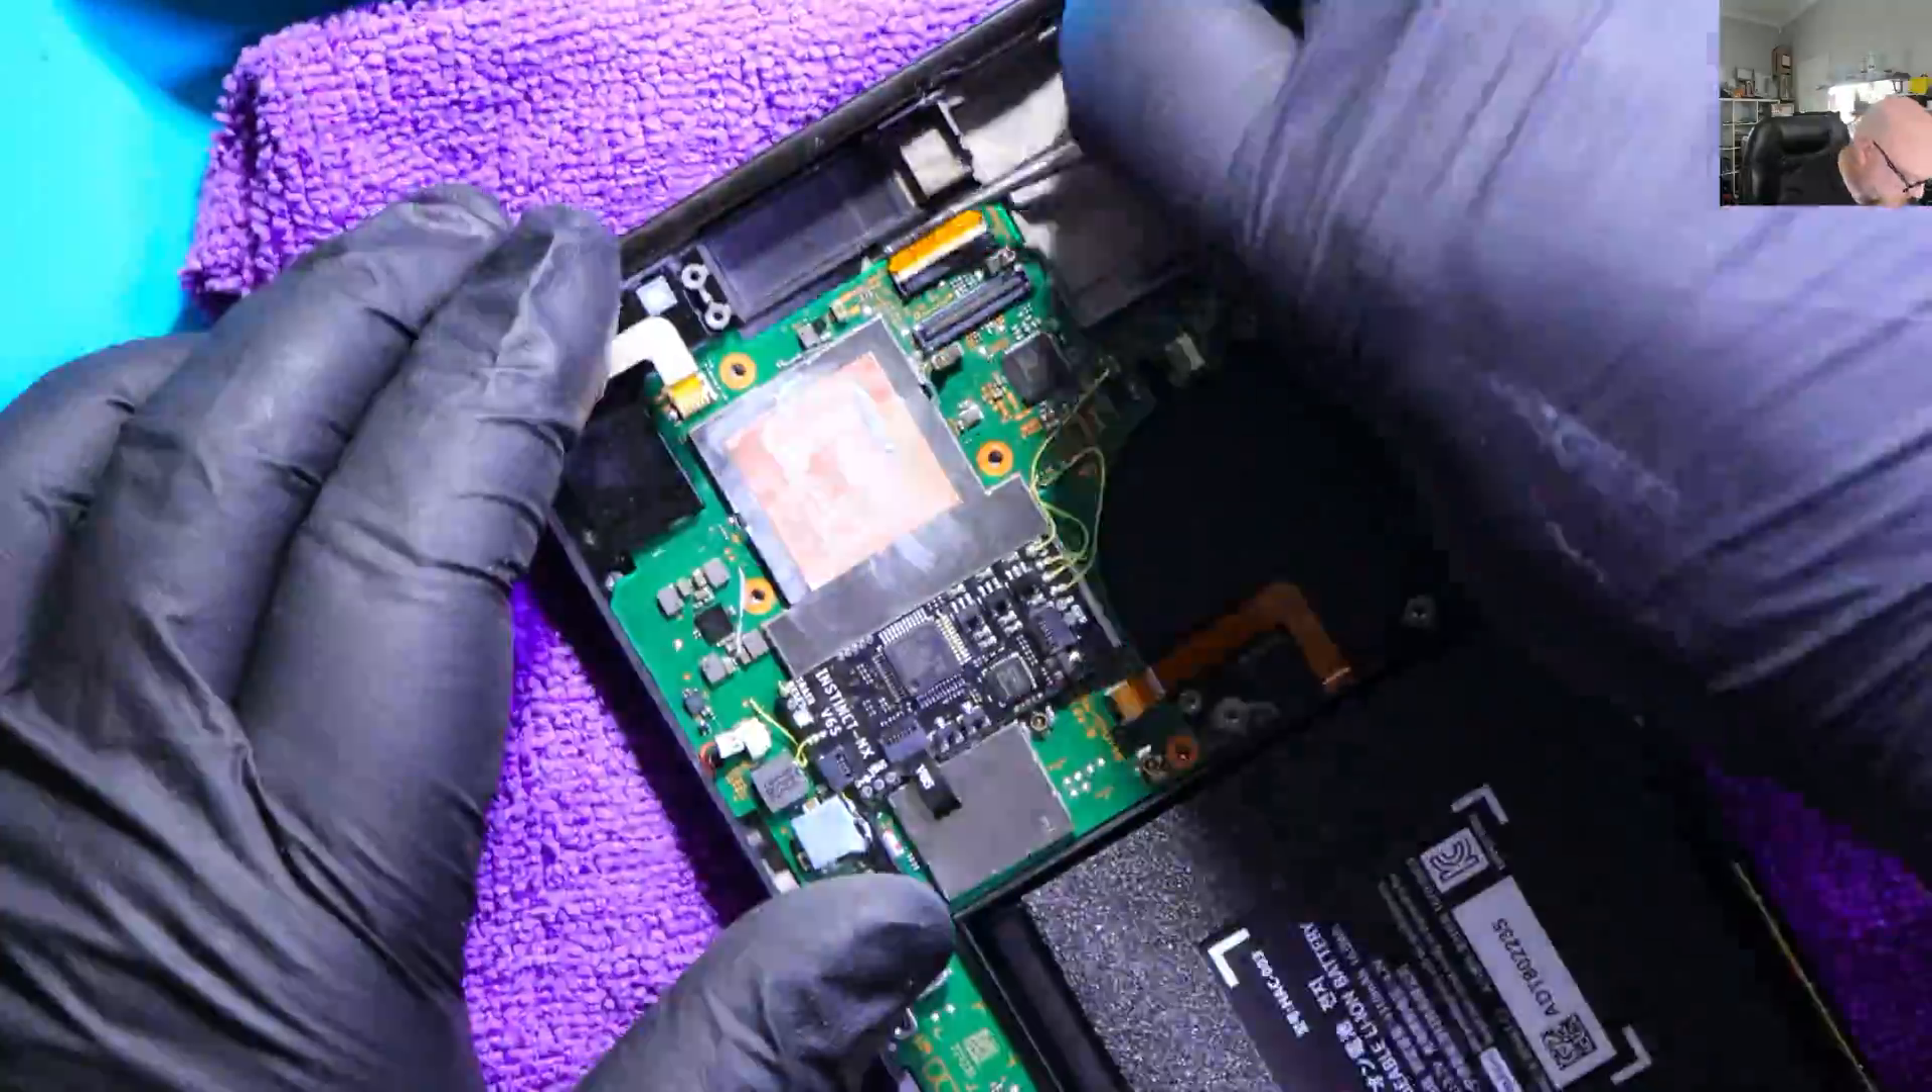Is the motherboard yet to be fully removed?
Yes.